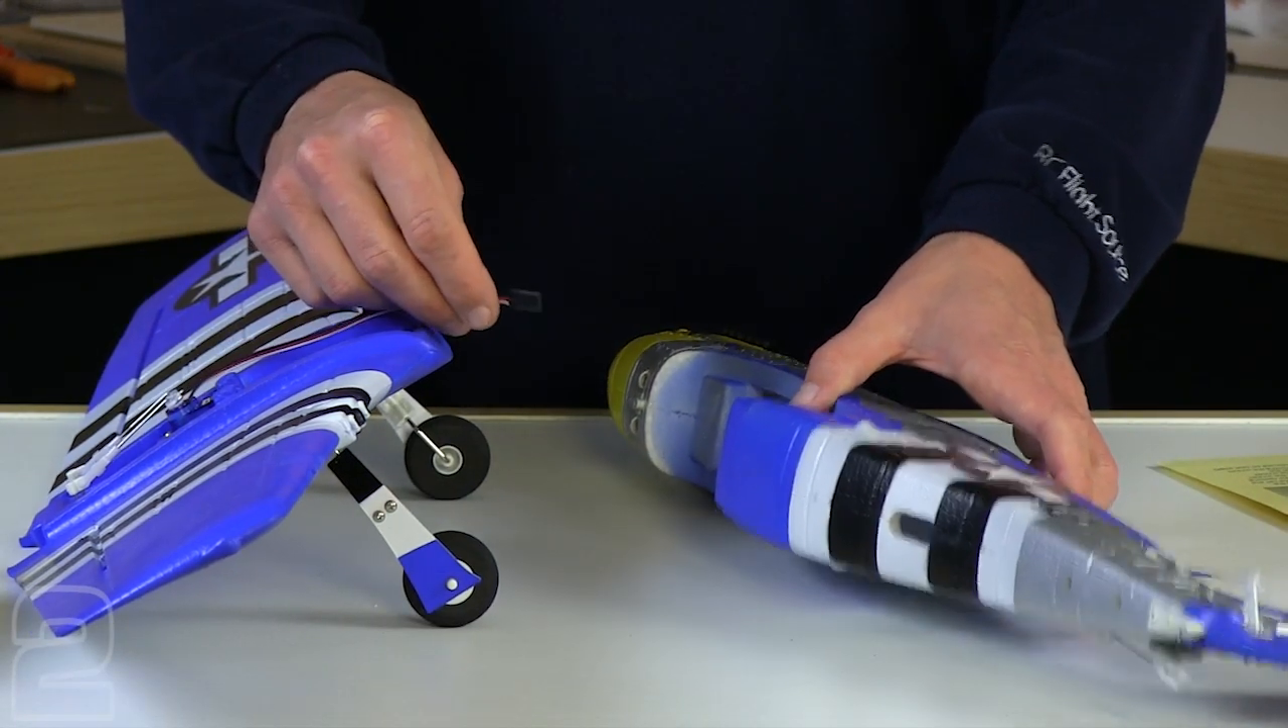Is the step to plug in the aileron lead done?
No.